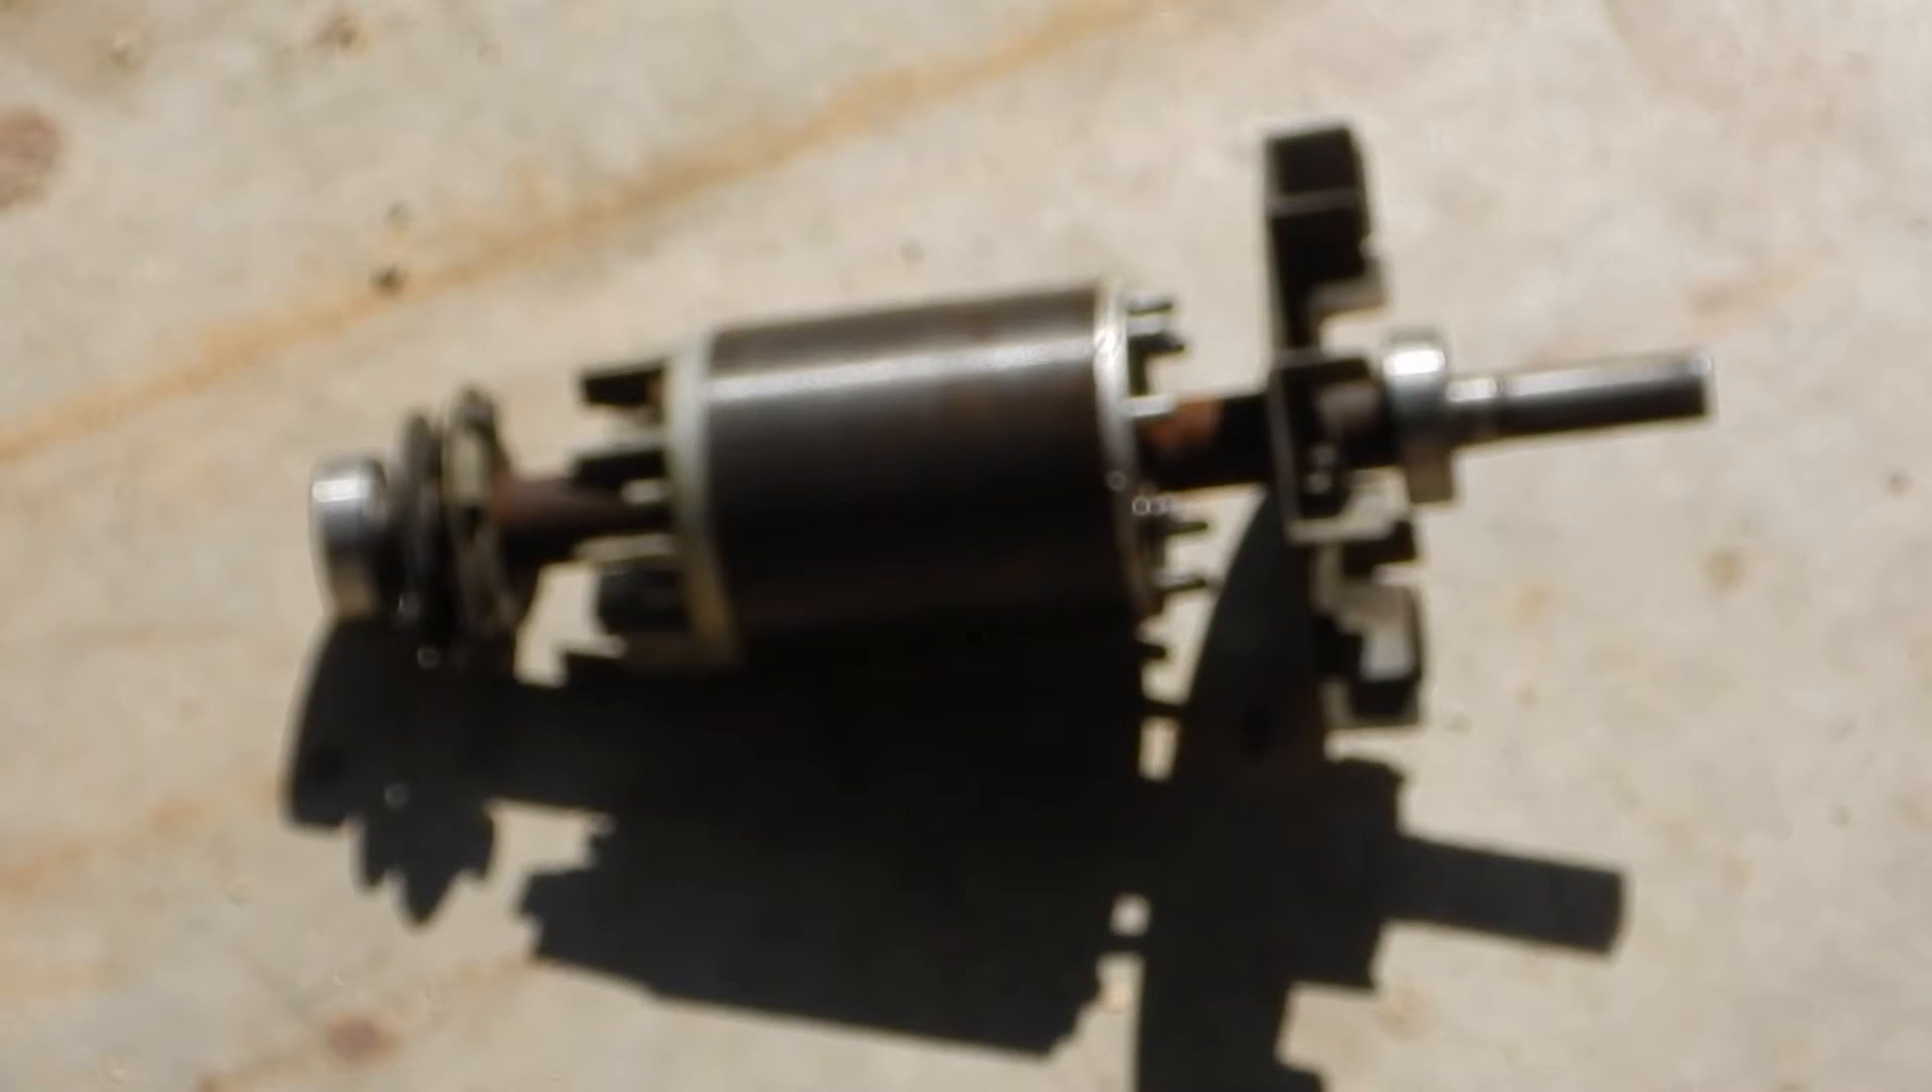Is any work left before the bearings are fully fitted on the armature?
No.